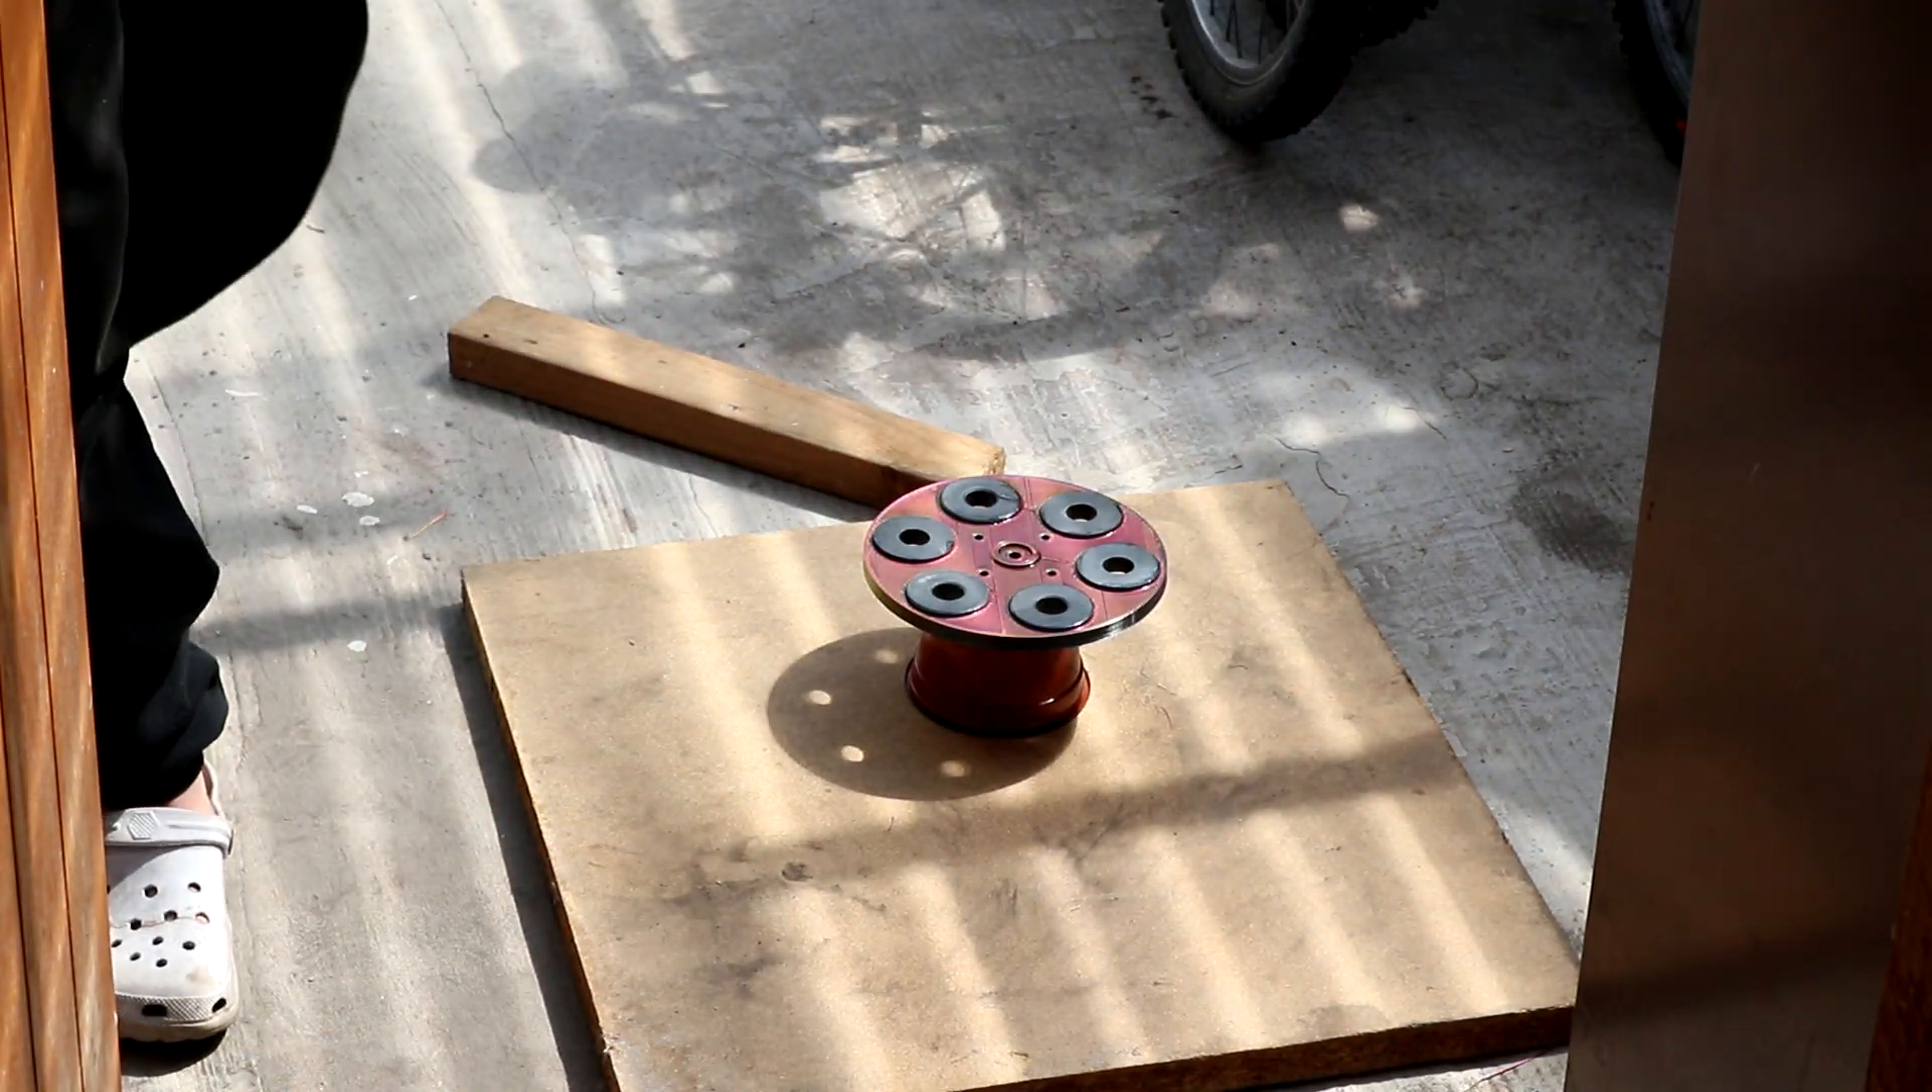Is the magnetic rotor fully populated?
Yes.